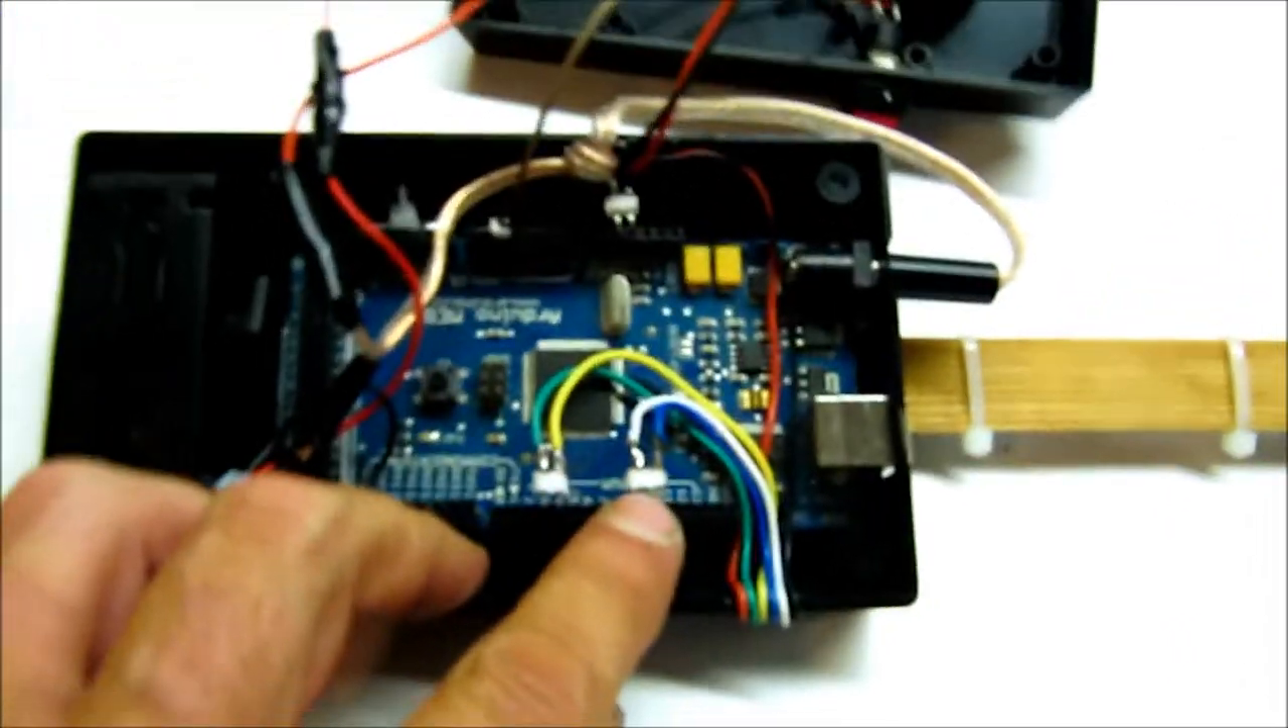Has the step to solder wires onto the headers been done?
Yes.